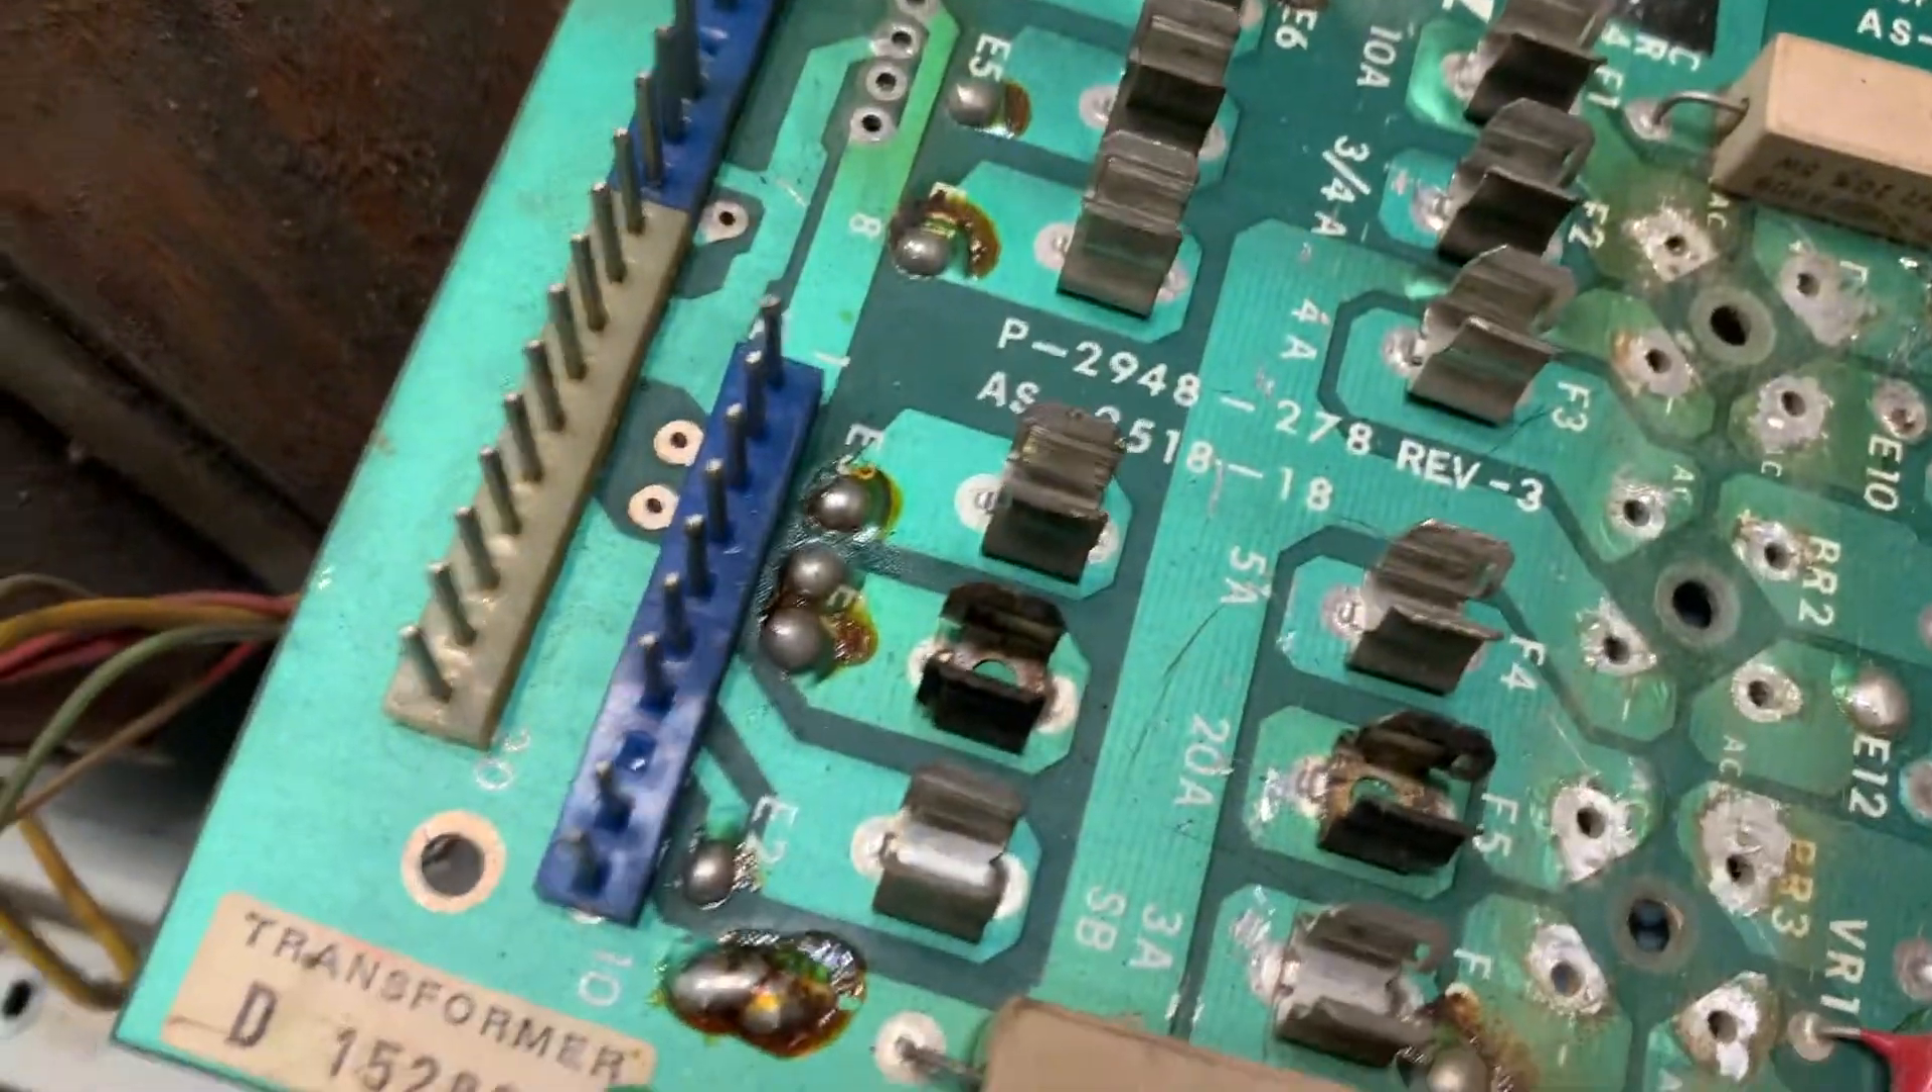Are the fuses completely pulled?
Yes.